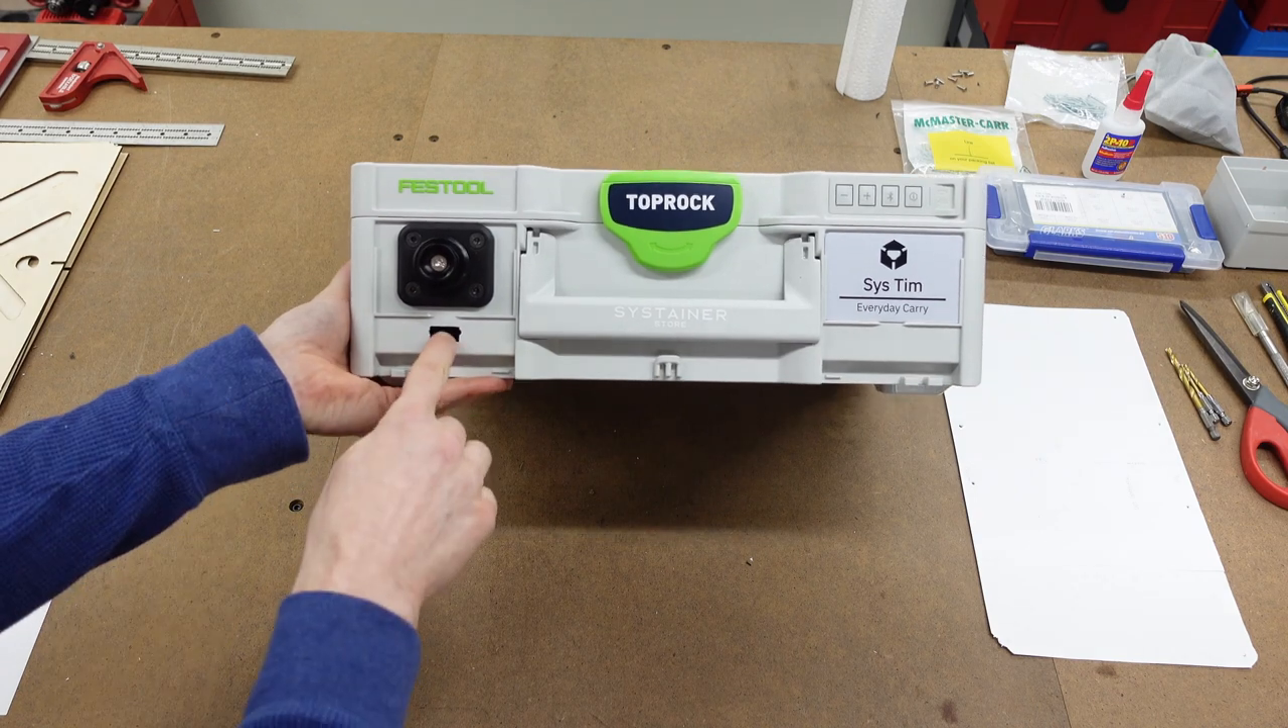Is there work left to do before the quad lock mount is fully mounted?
No.